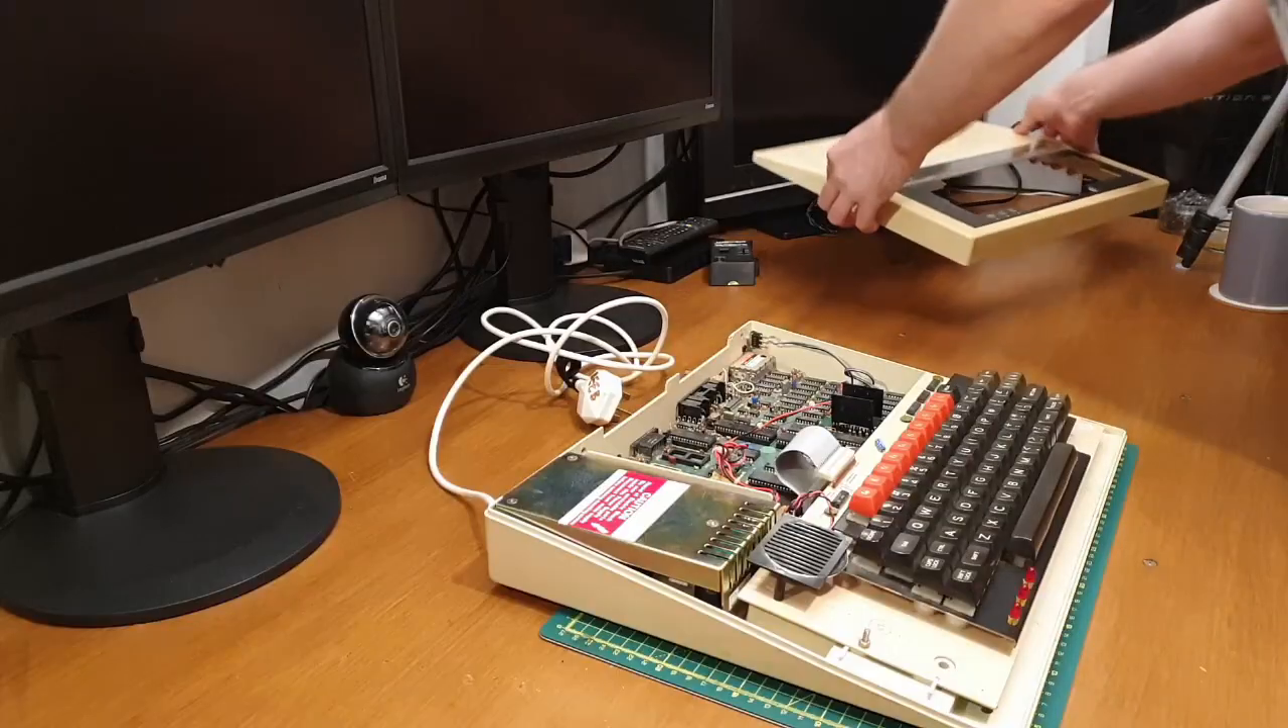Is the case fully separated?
Yes.